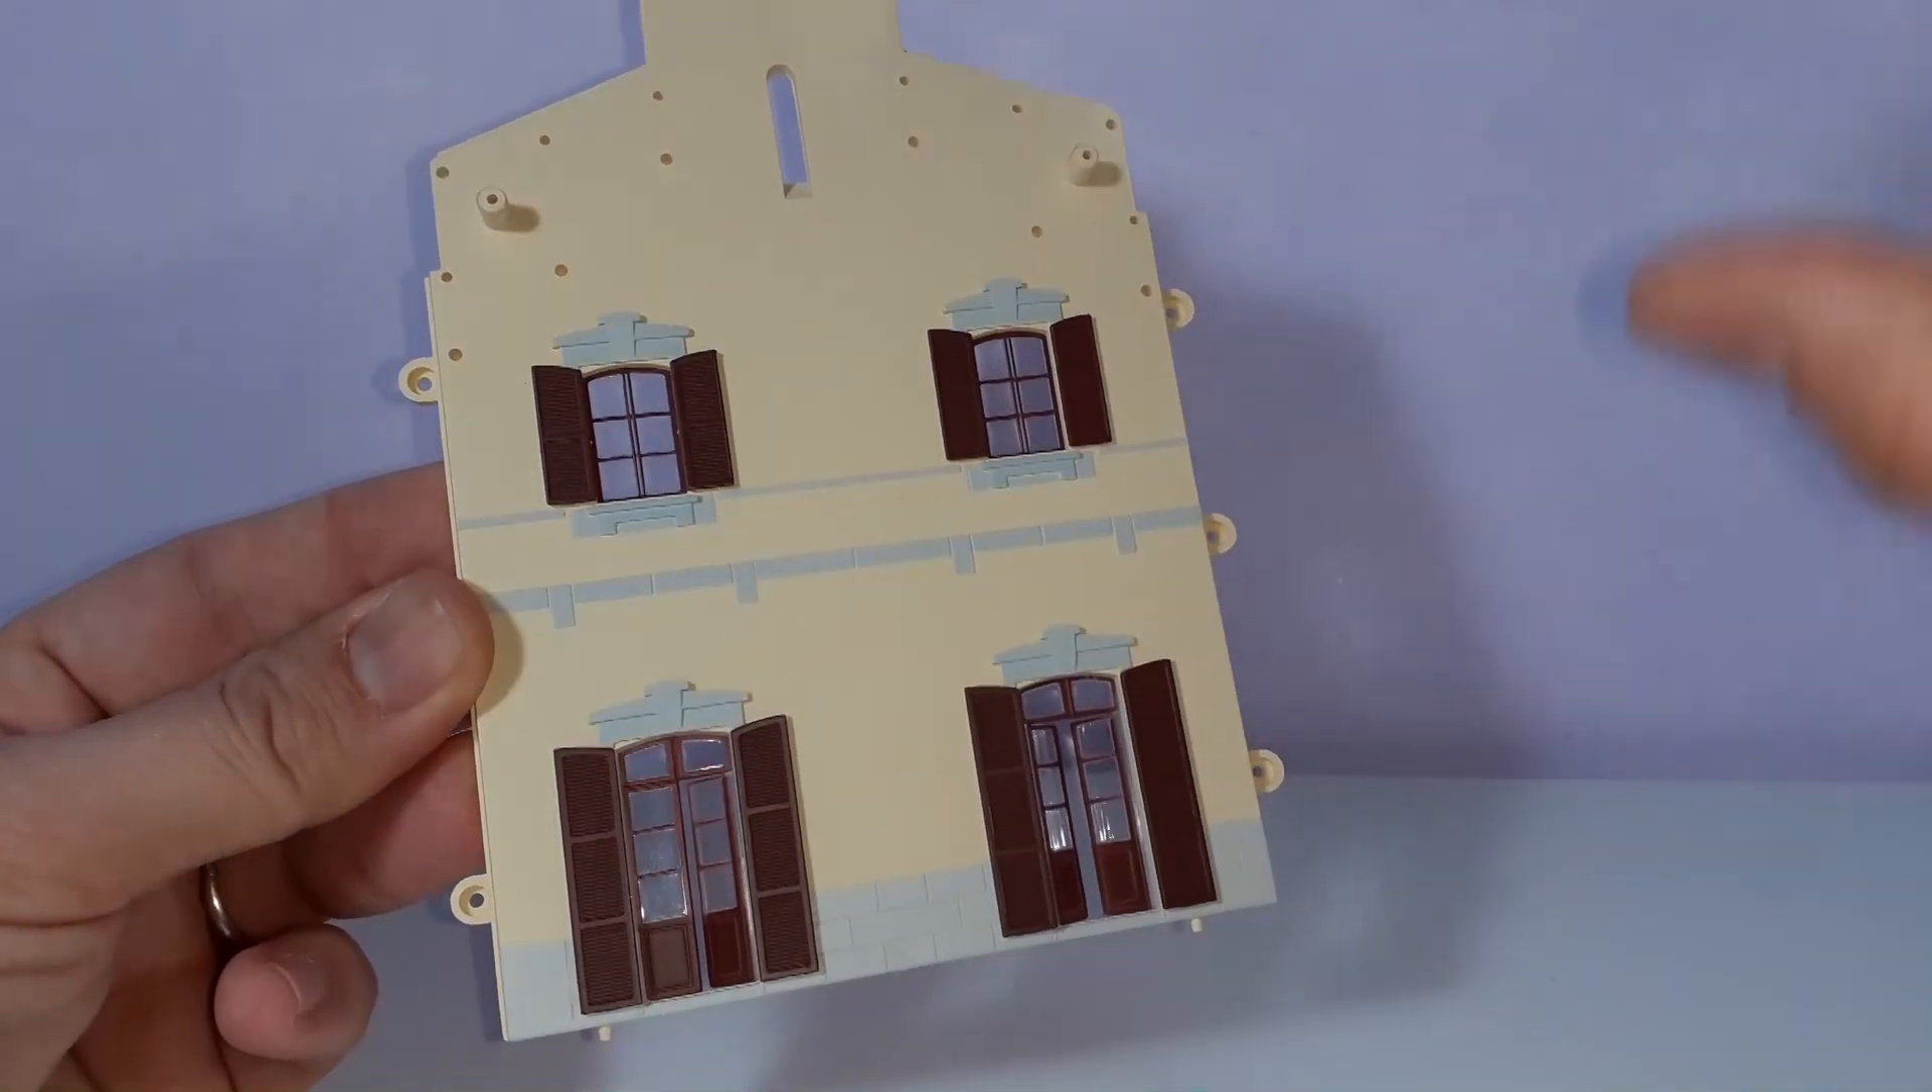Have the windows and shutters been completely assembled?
Yes.